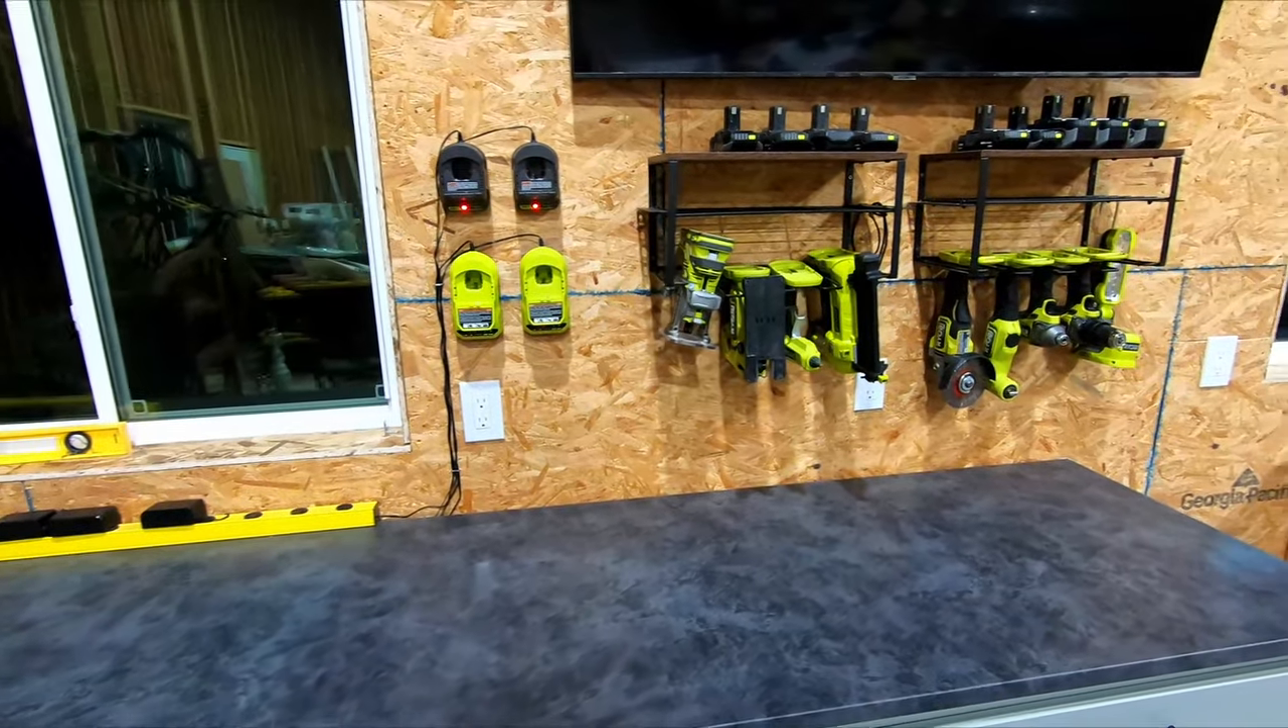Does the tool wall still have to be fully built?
No.